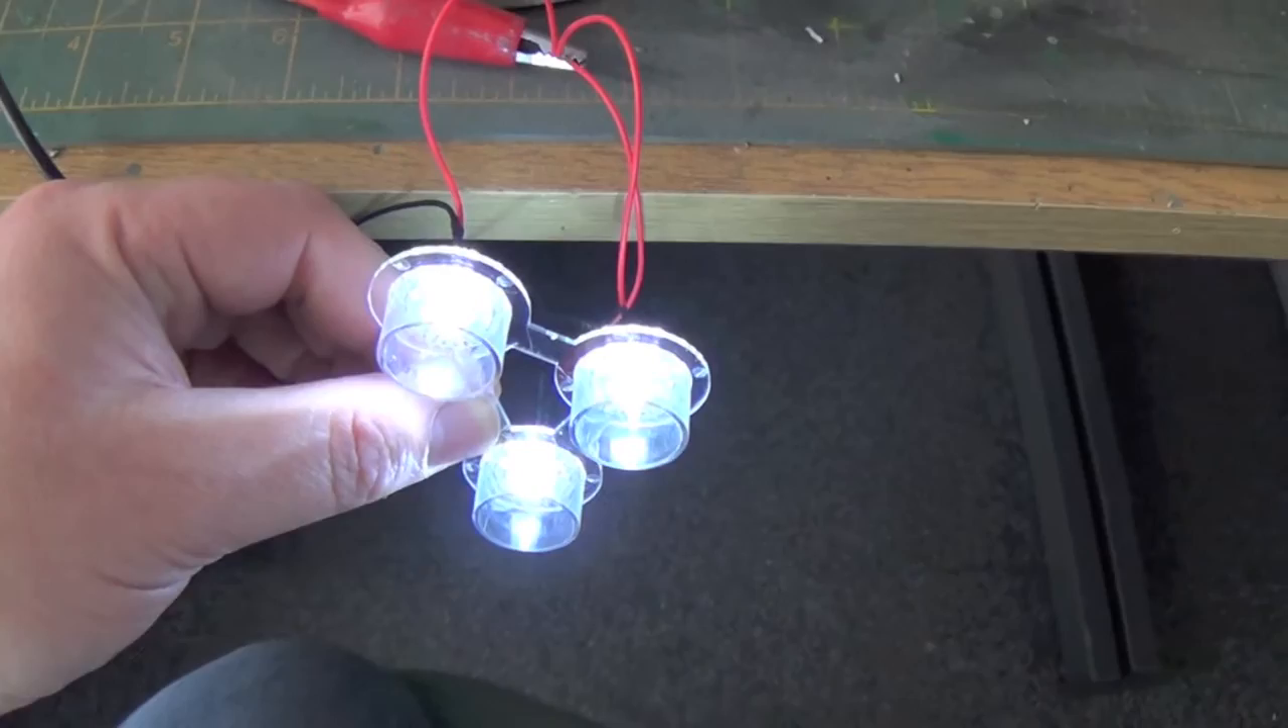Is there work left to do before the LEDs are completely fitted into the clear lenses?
No.